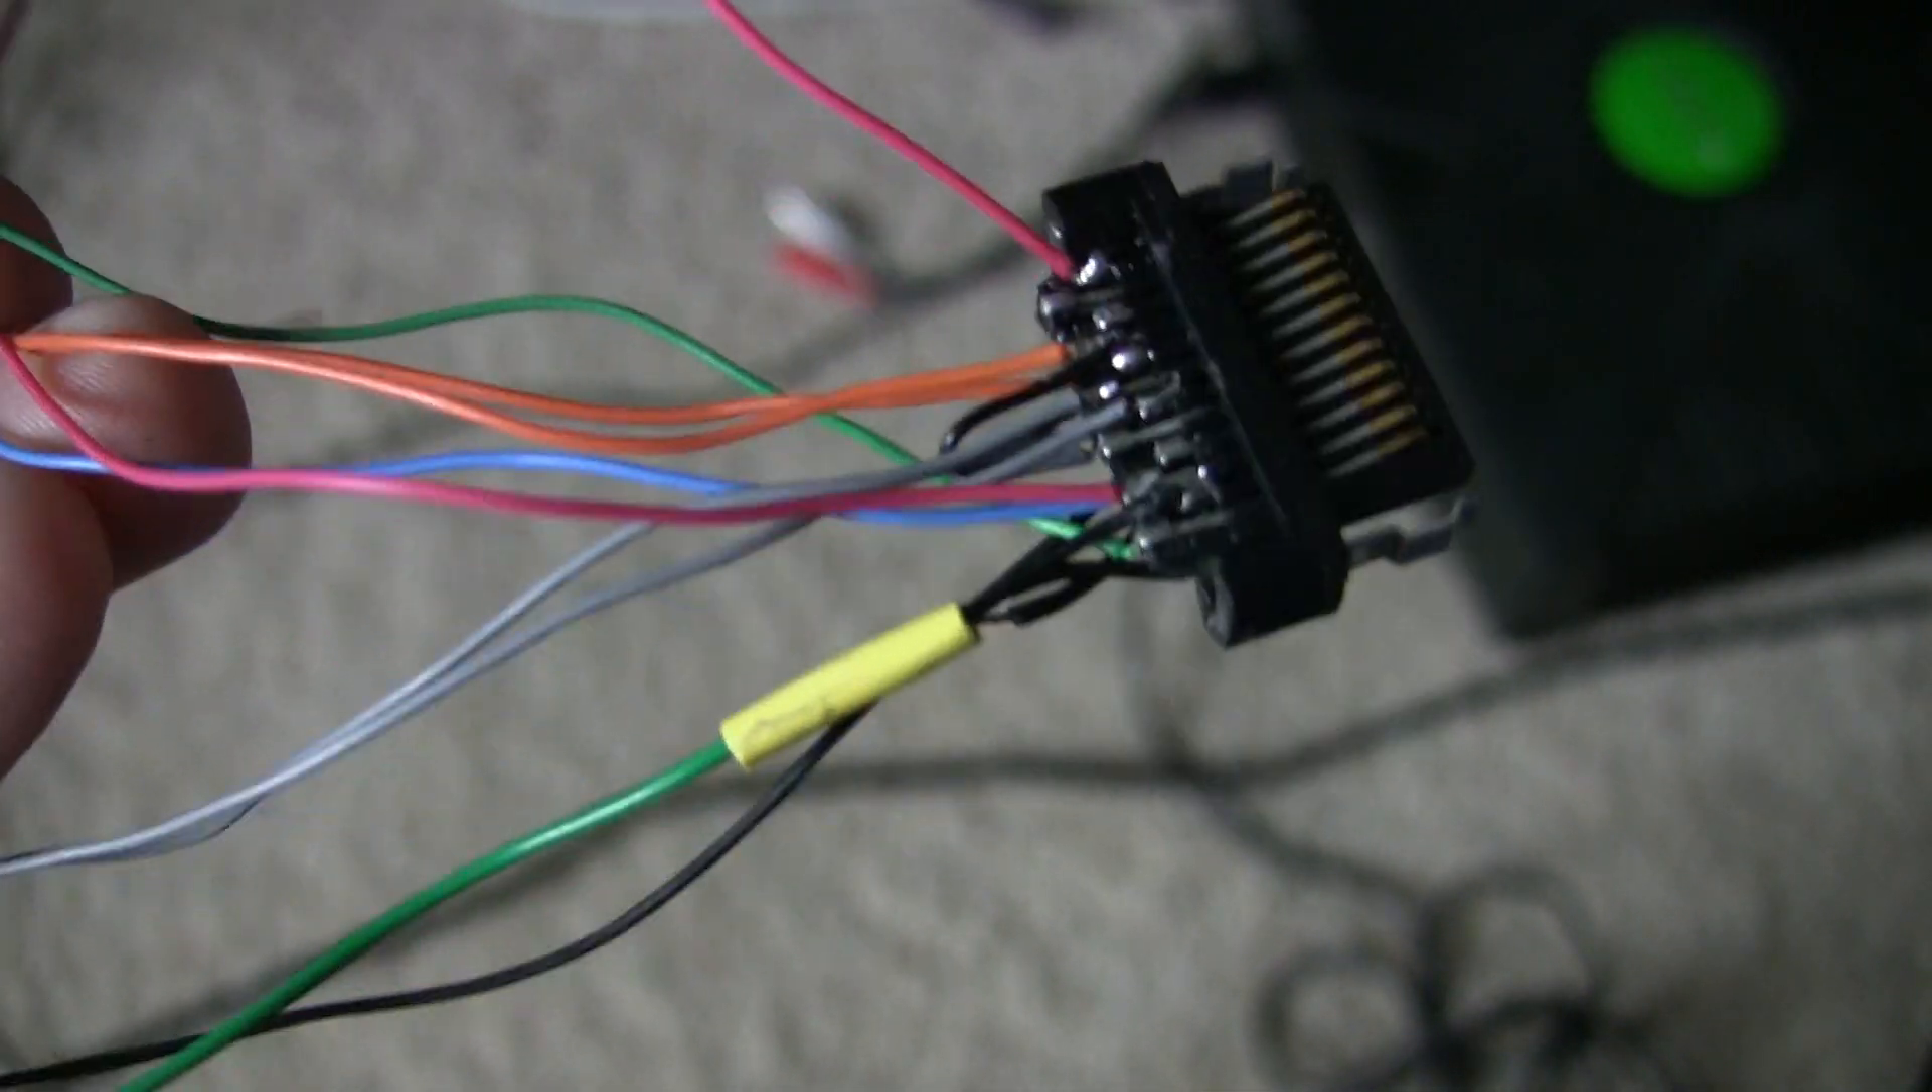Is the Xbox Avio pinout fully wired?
Yes.